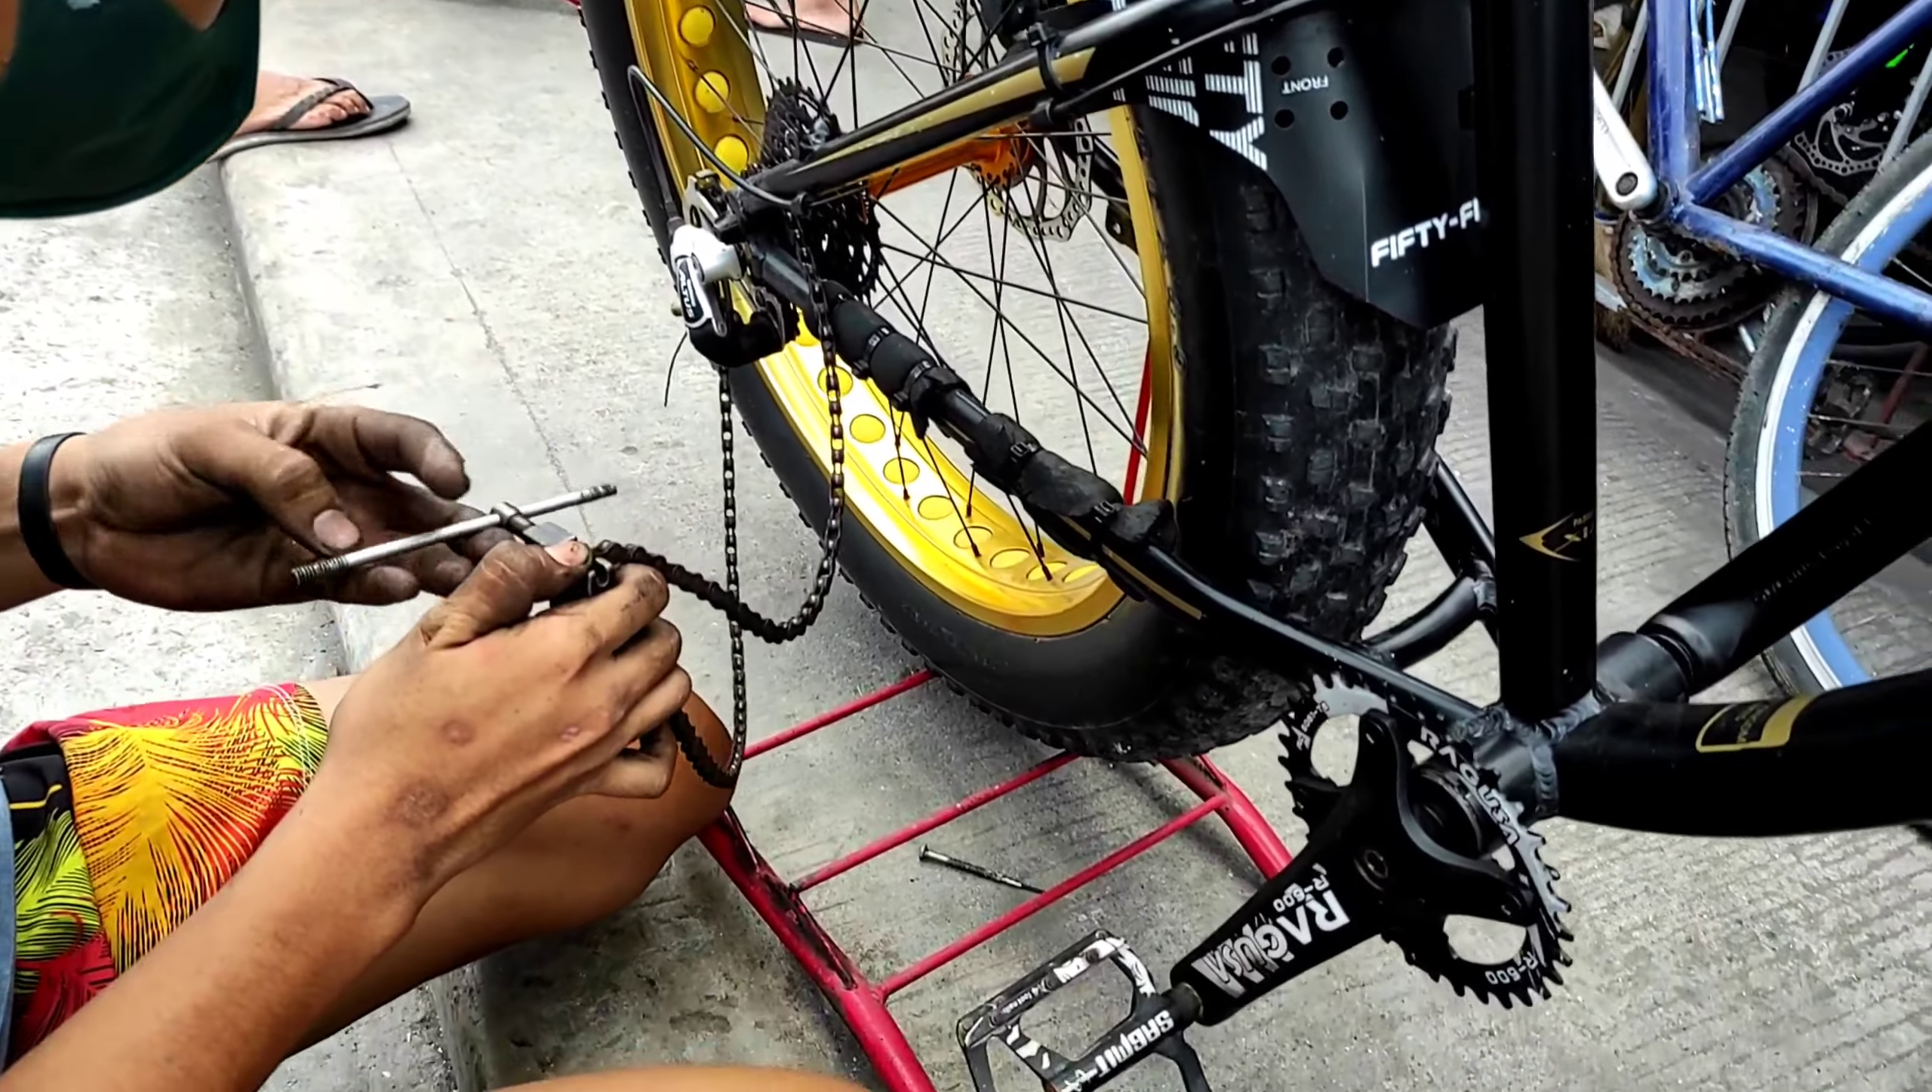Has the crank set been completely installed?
Yes.